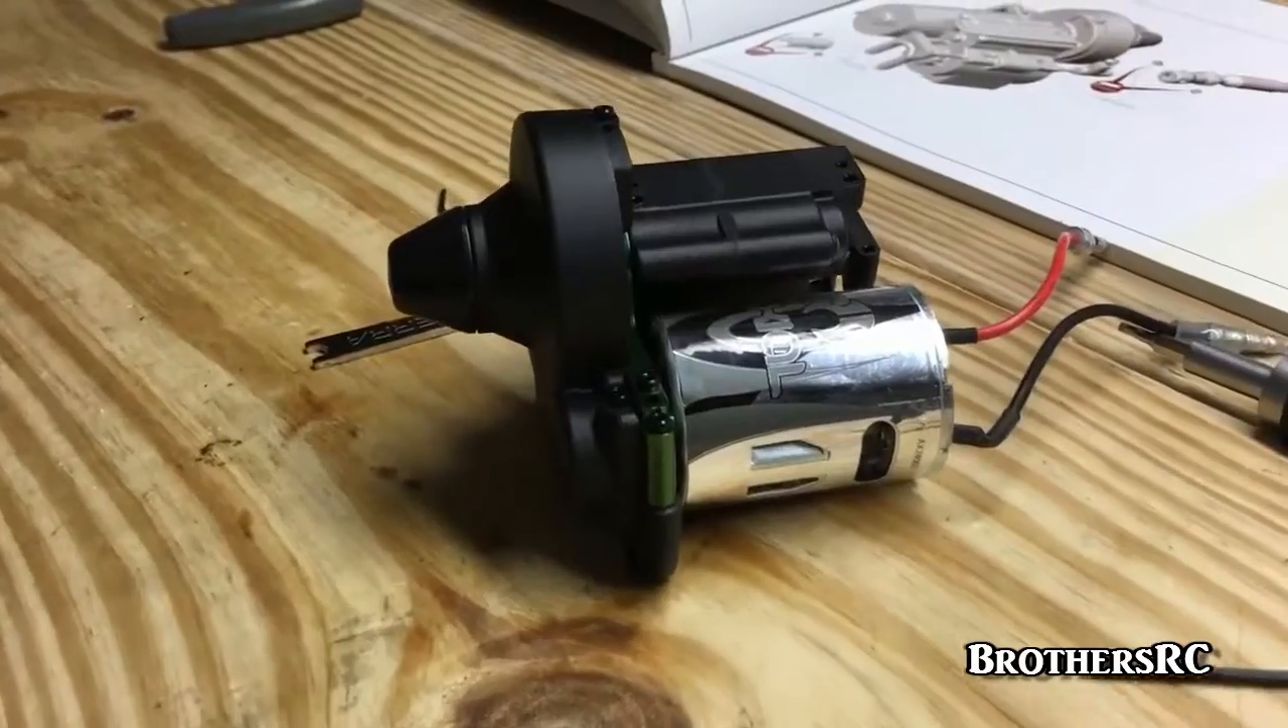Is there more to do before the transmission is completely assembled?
No.